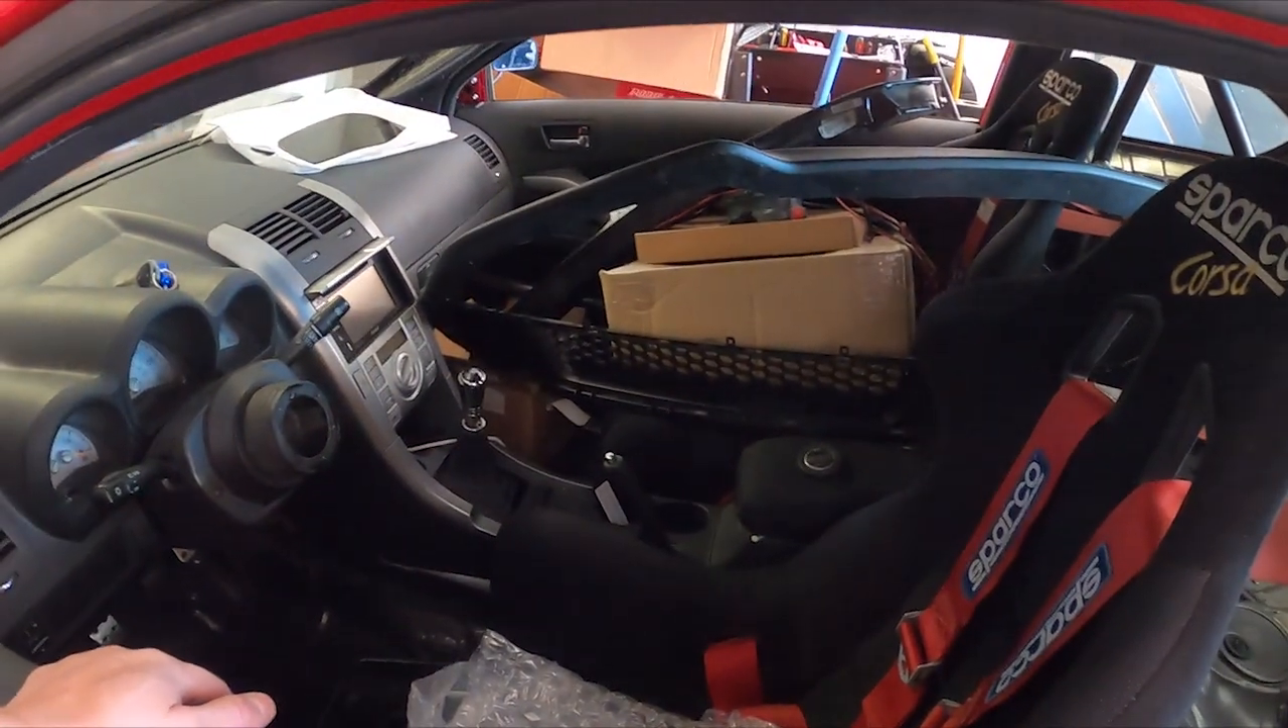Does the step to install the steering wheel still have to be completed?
Yes.